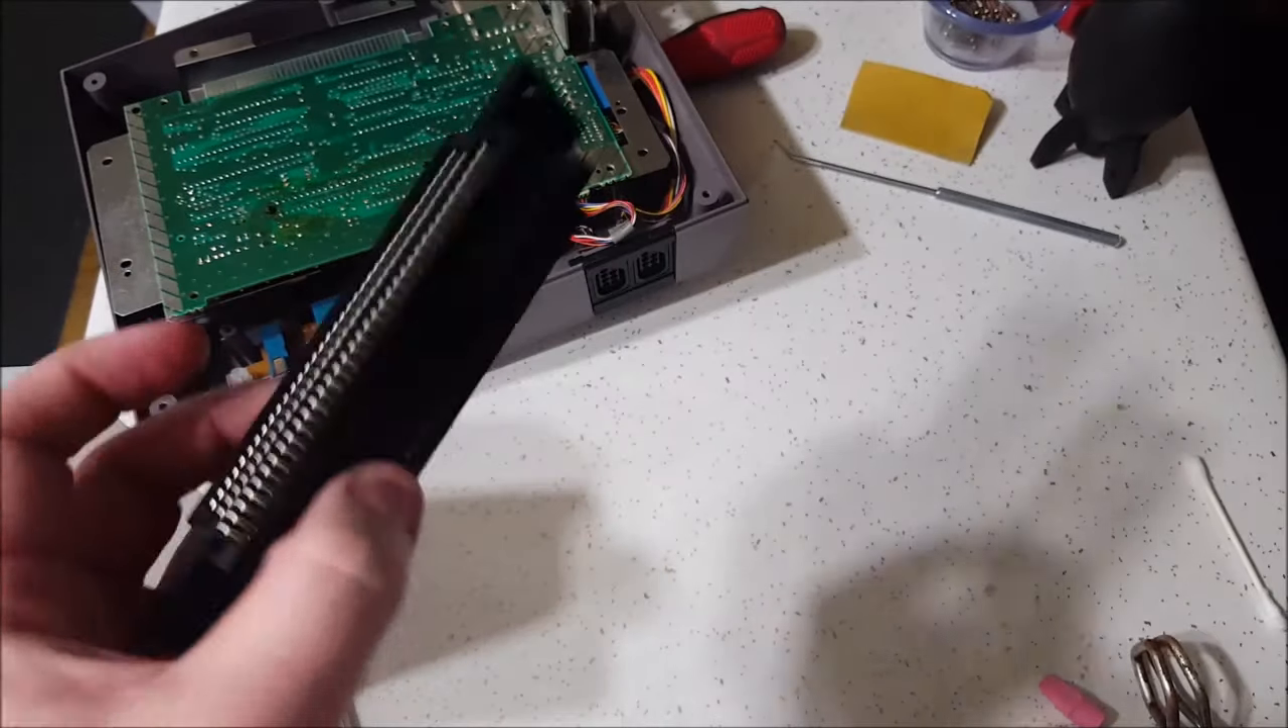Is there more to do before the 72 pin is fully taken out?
No.